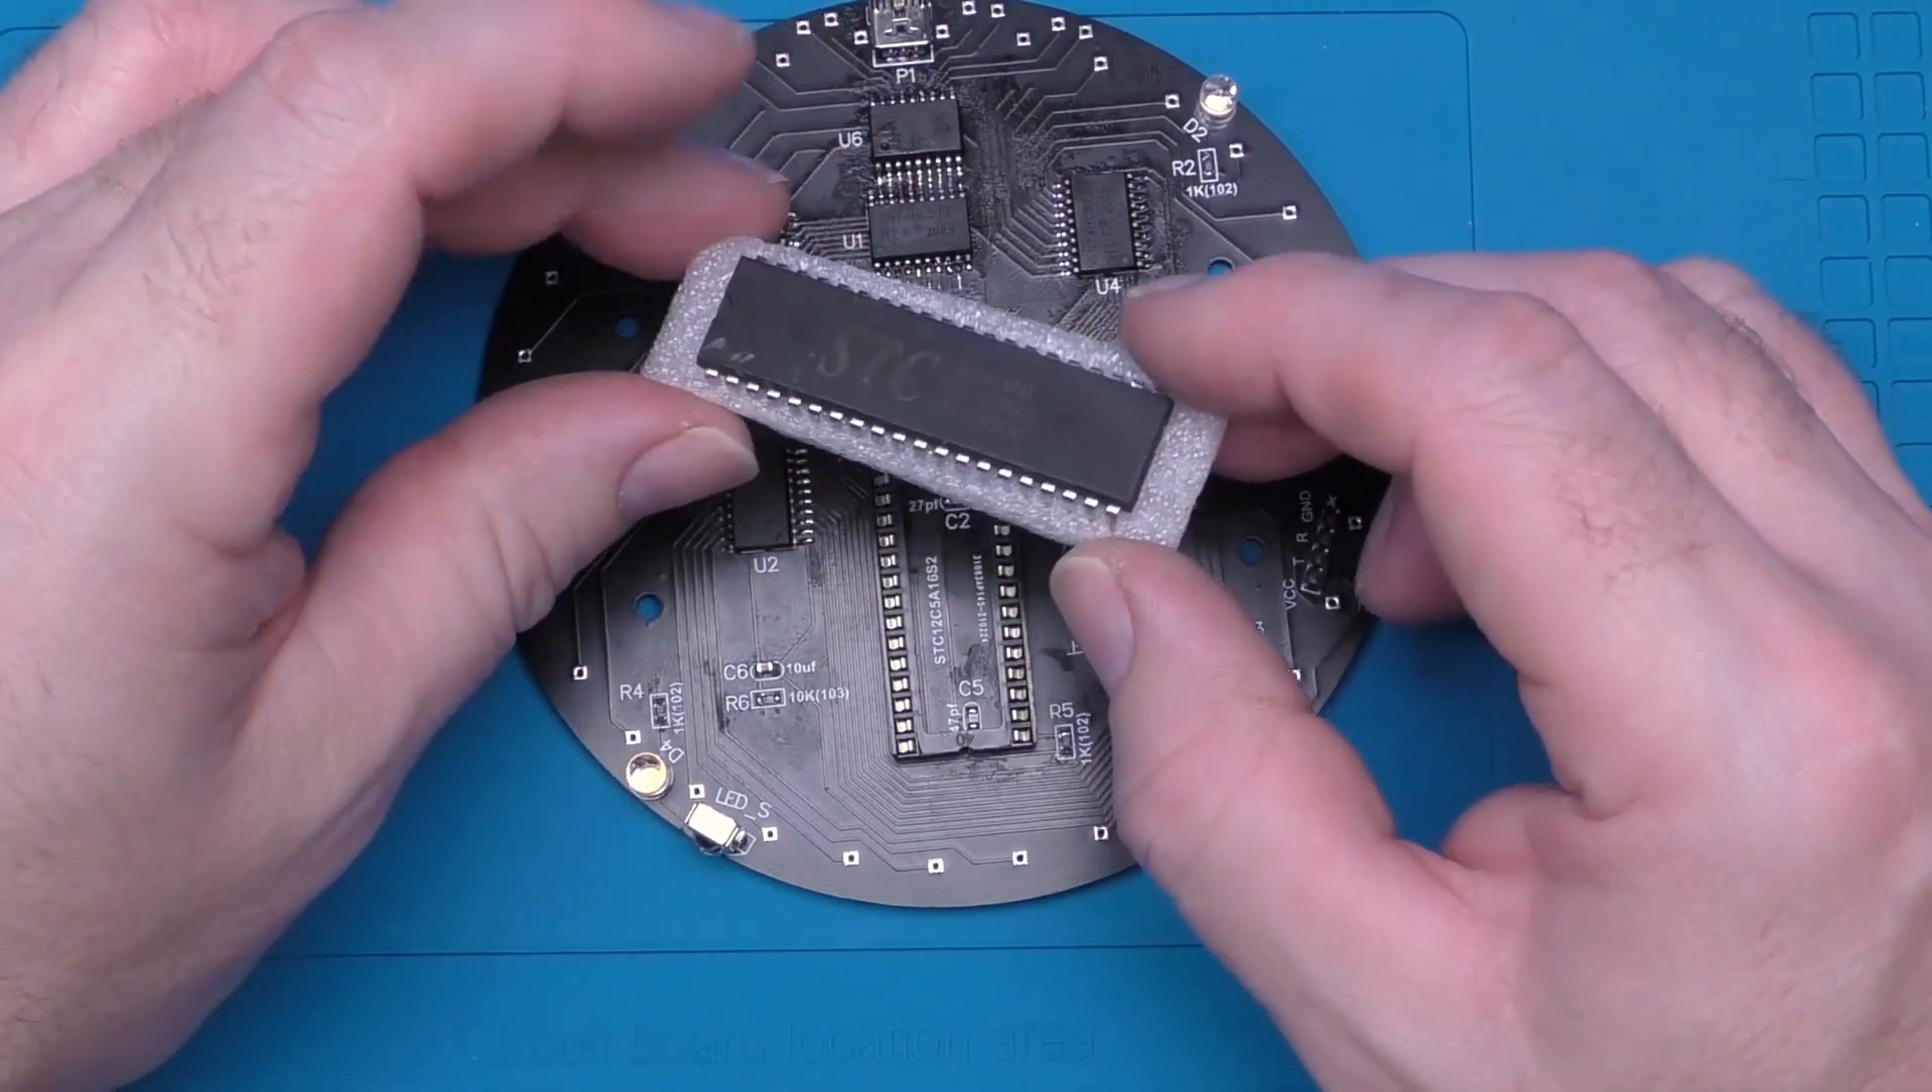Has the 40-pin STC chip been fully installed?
No.